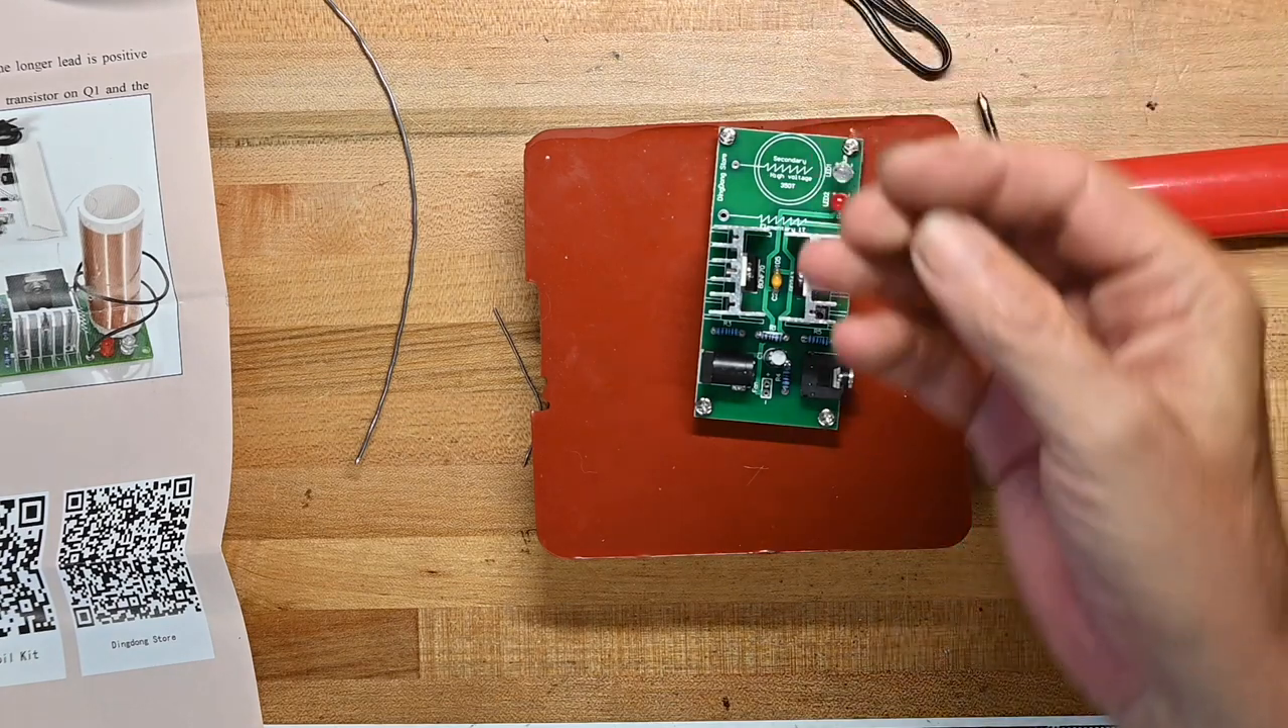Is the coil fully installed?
No.